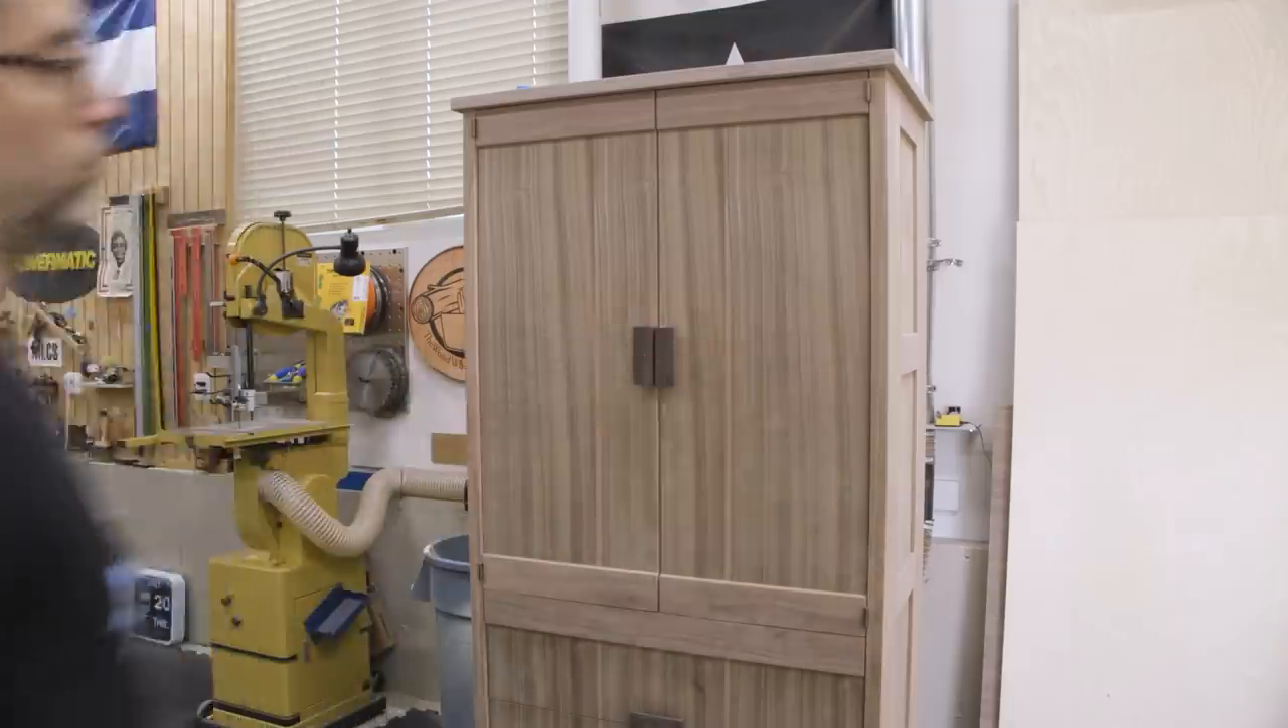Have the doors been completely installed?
Yes.